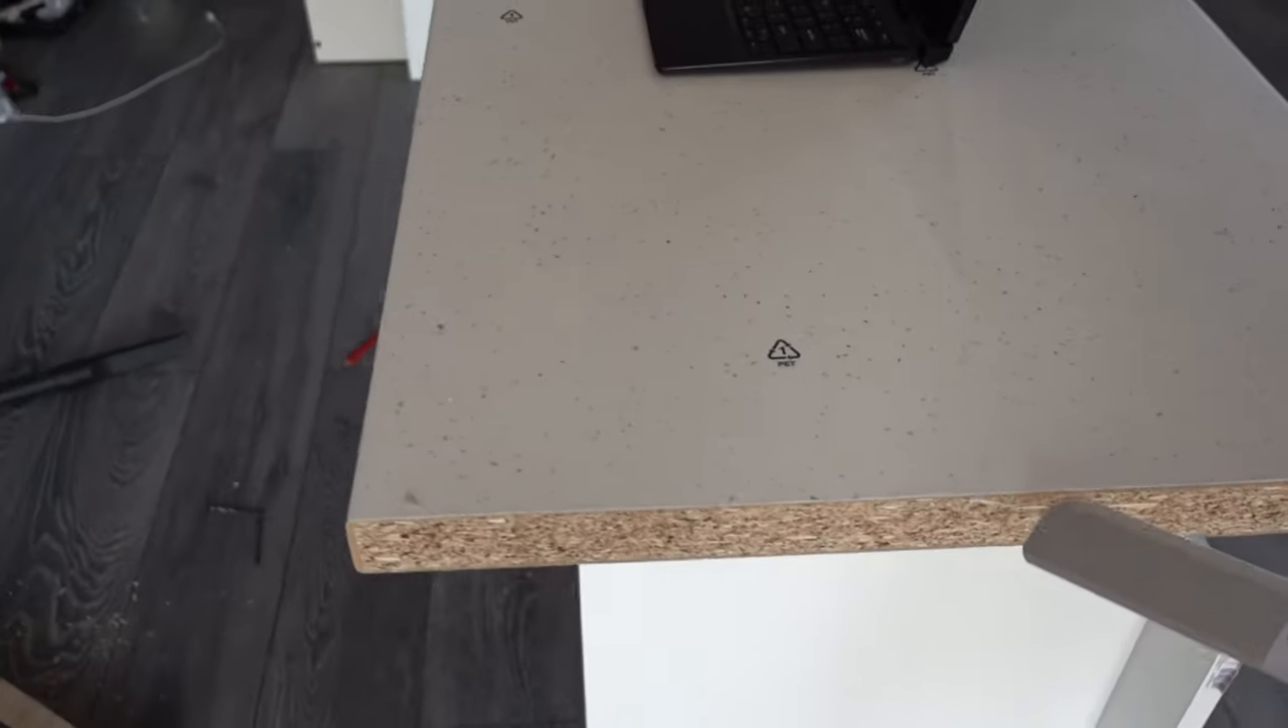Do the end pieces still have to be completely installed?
Yes.